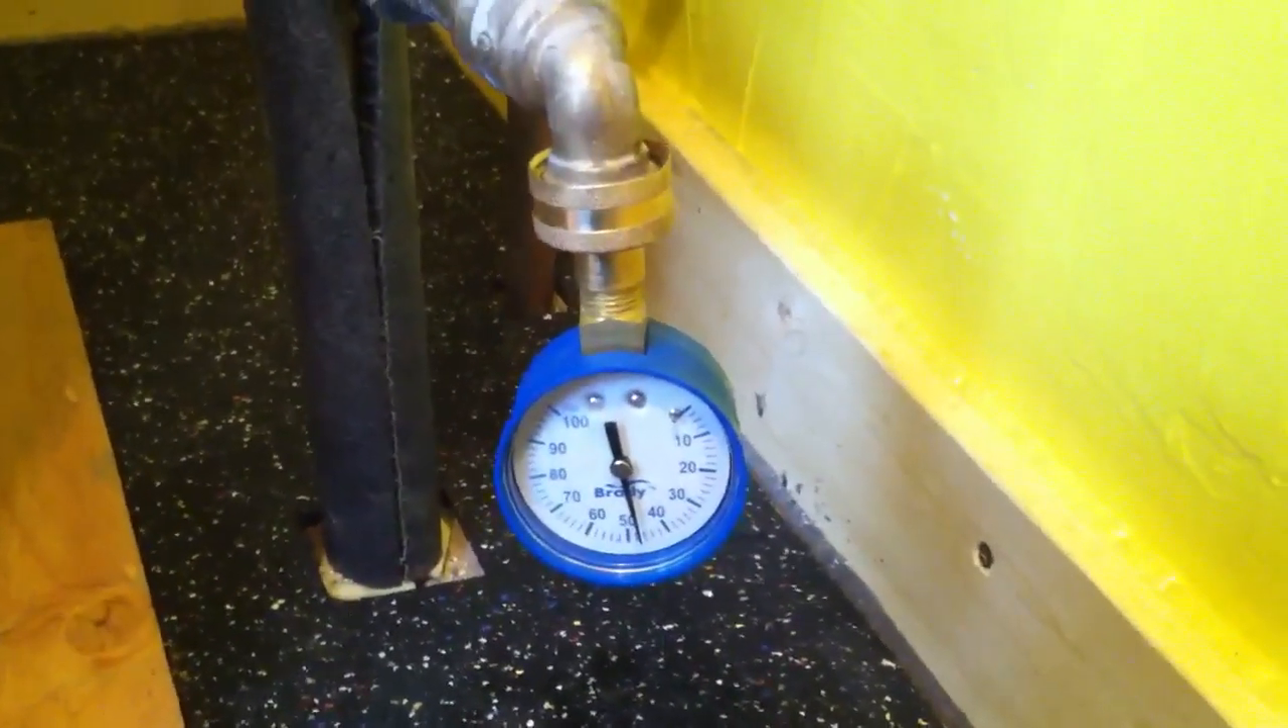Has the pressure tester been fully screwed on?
Yes.